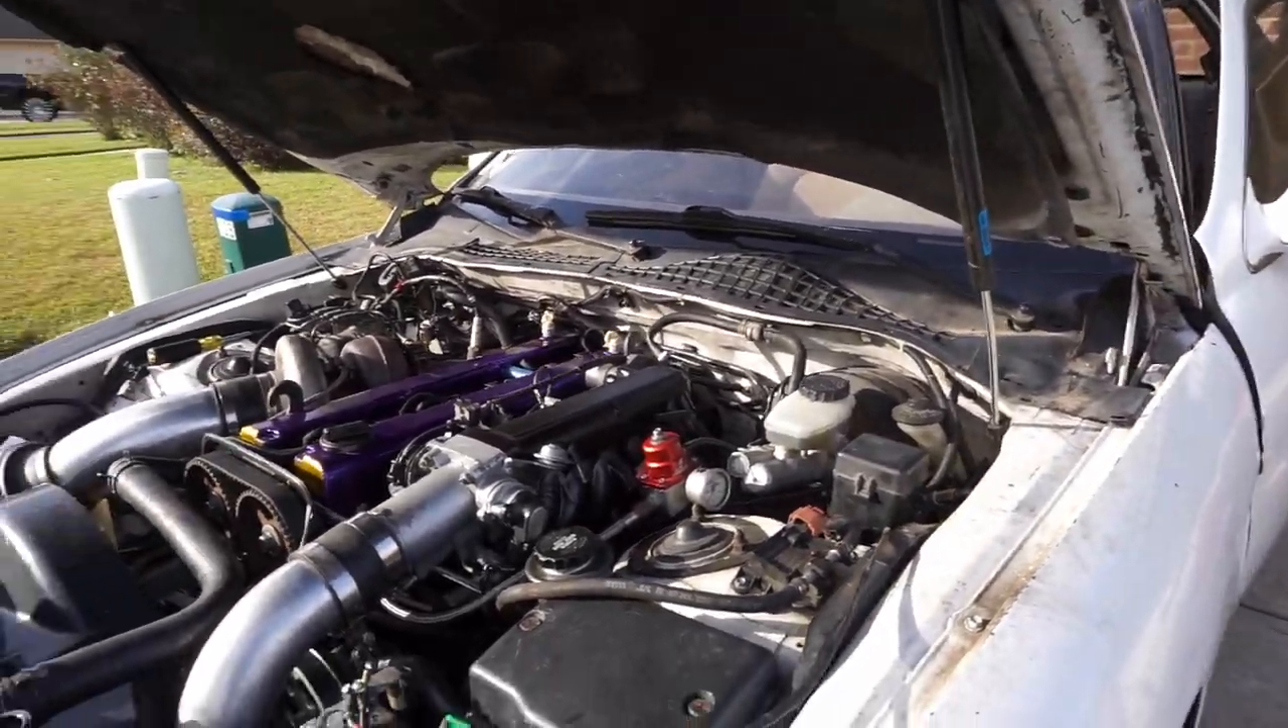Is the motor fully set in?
Yes.